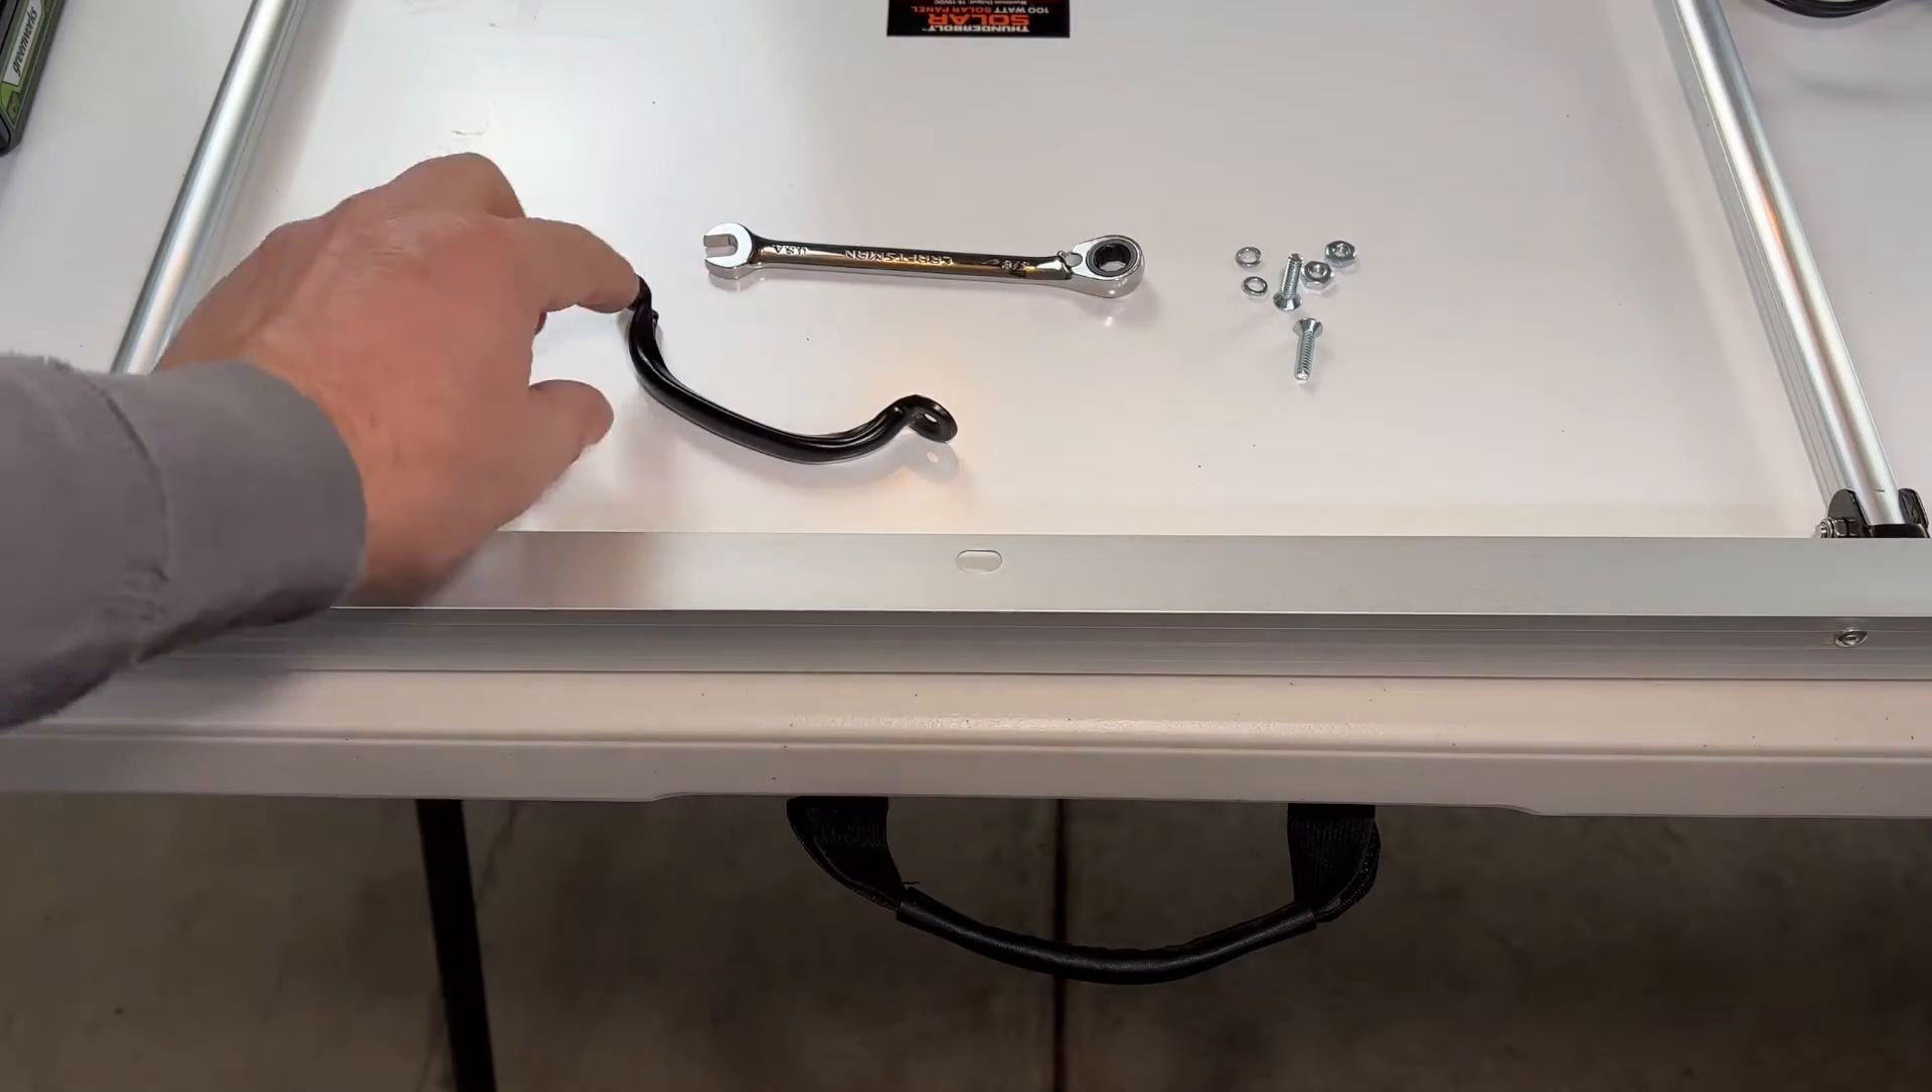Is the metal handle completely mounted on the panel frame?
No.